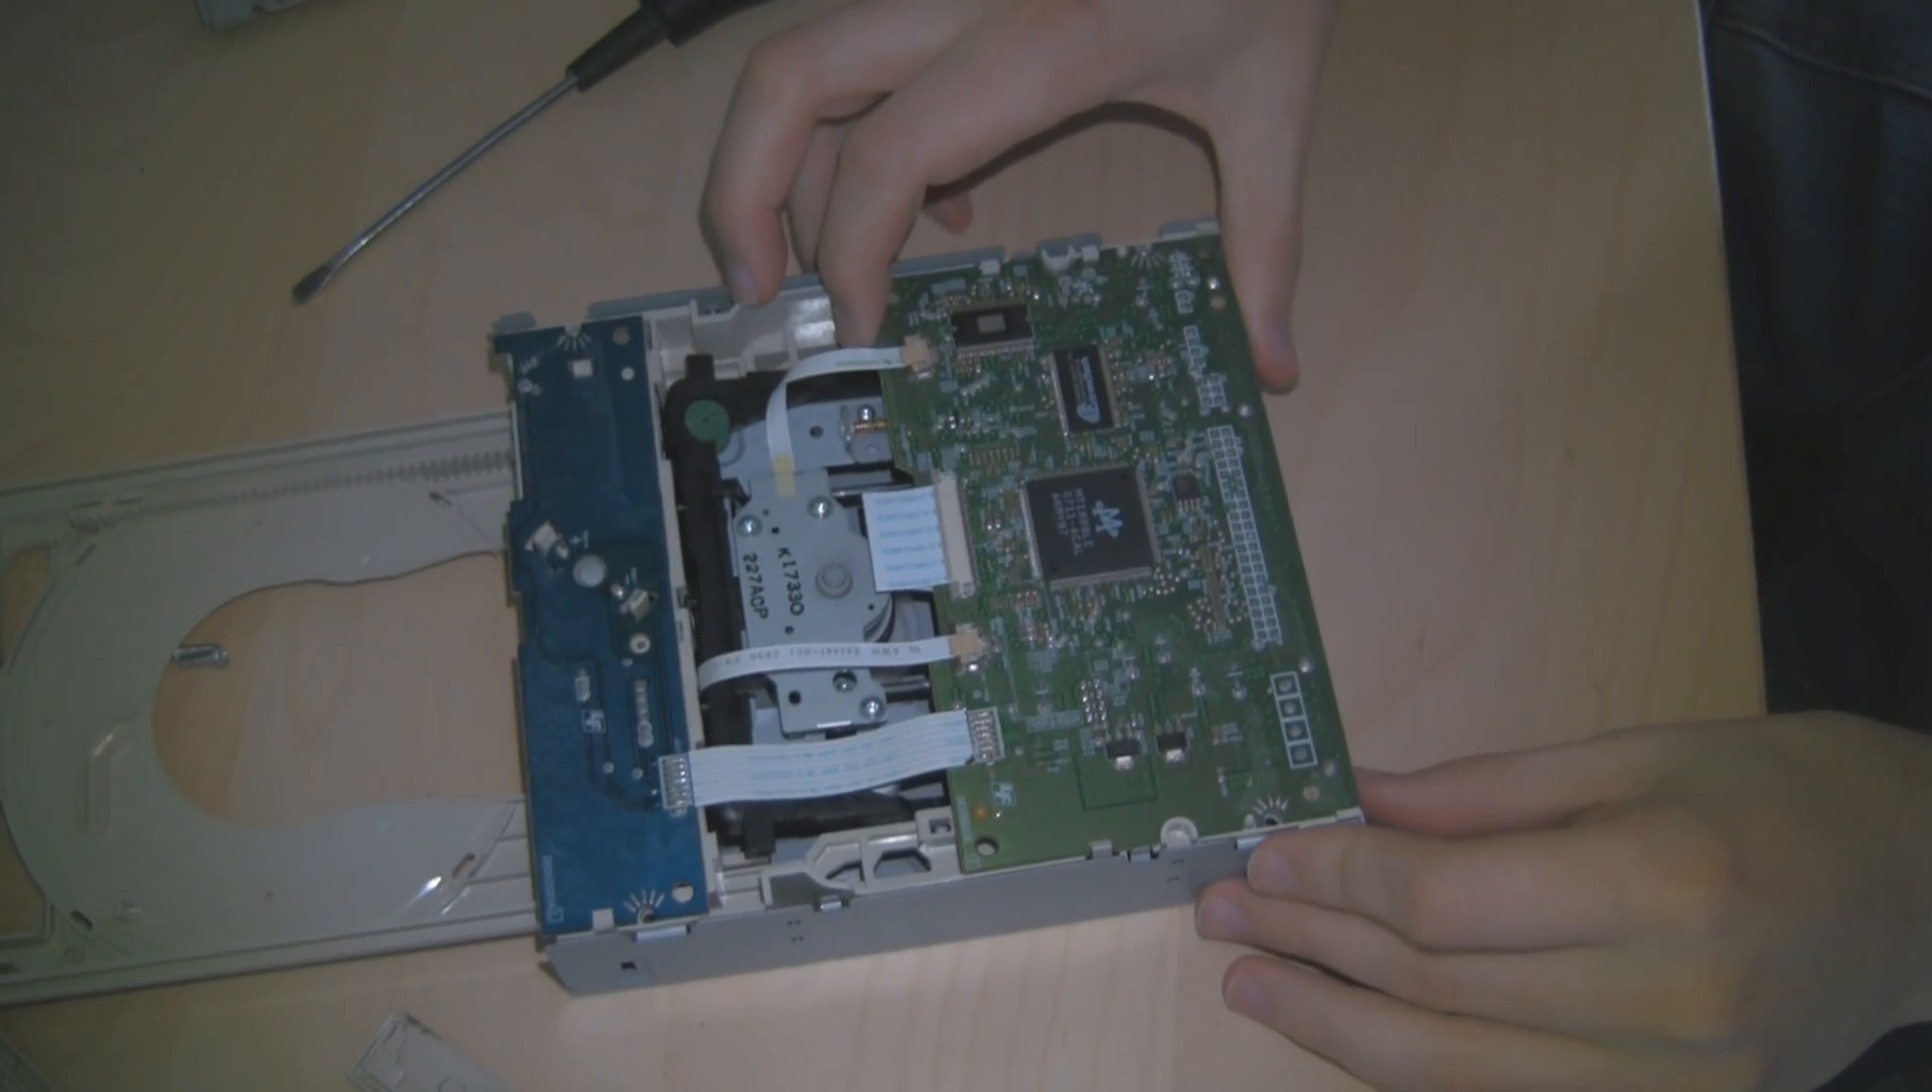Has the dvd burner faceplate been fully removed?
Yes.